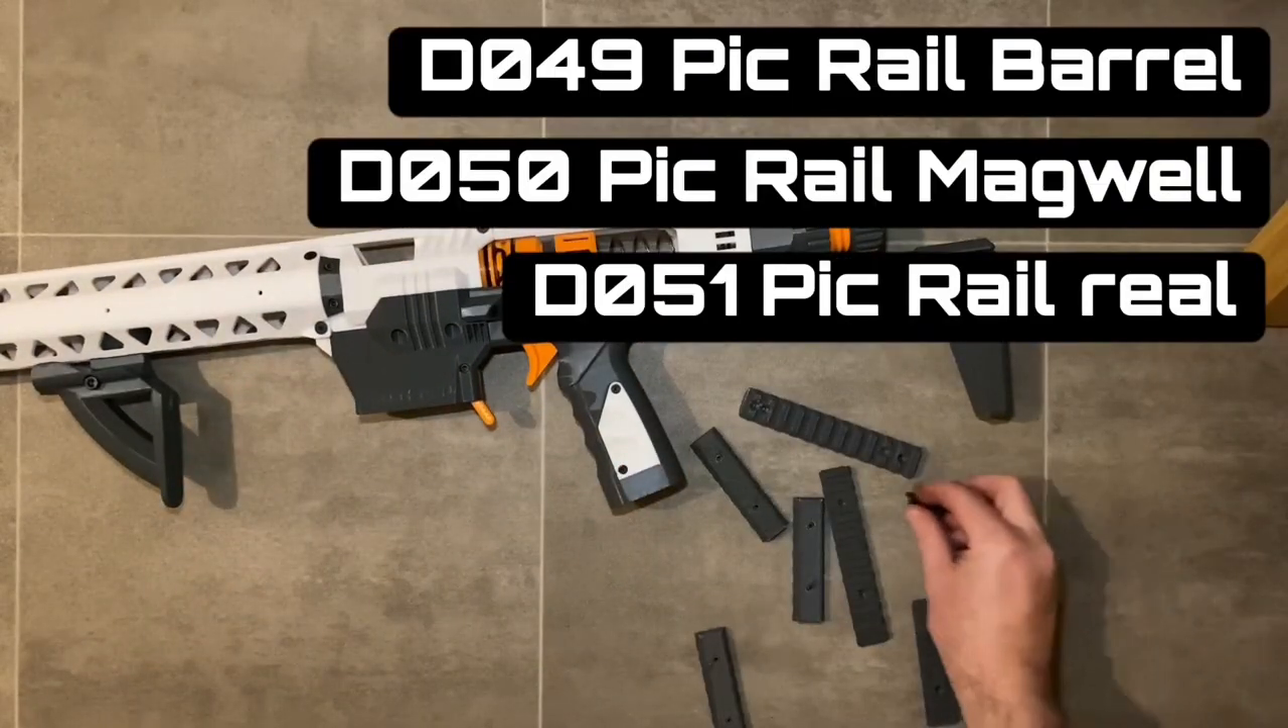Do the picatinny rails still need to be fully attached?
Yes.